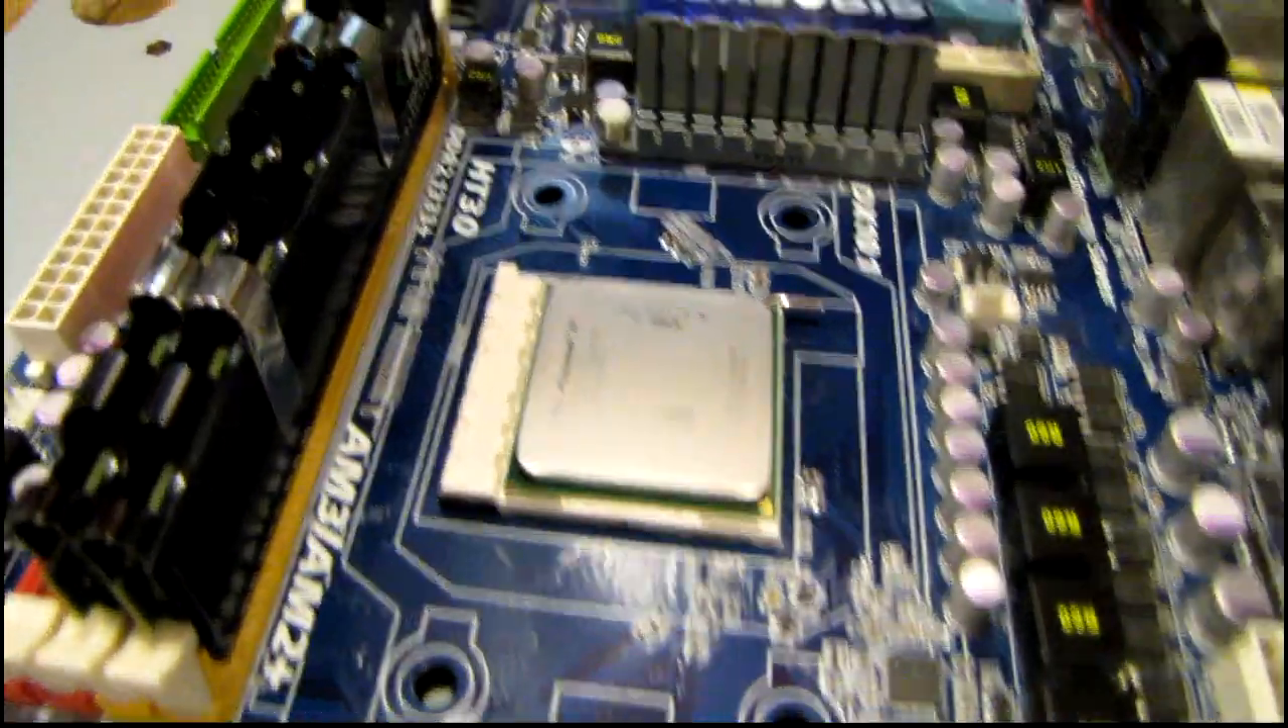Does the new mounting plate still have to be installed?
Yes.